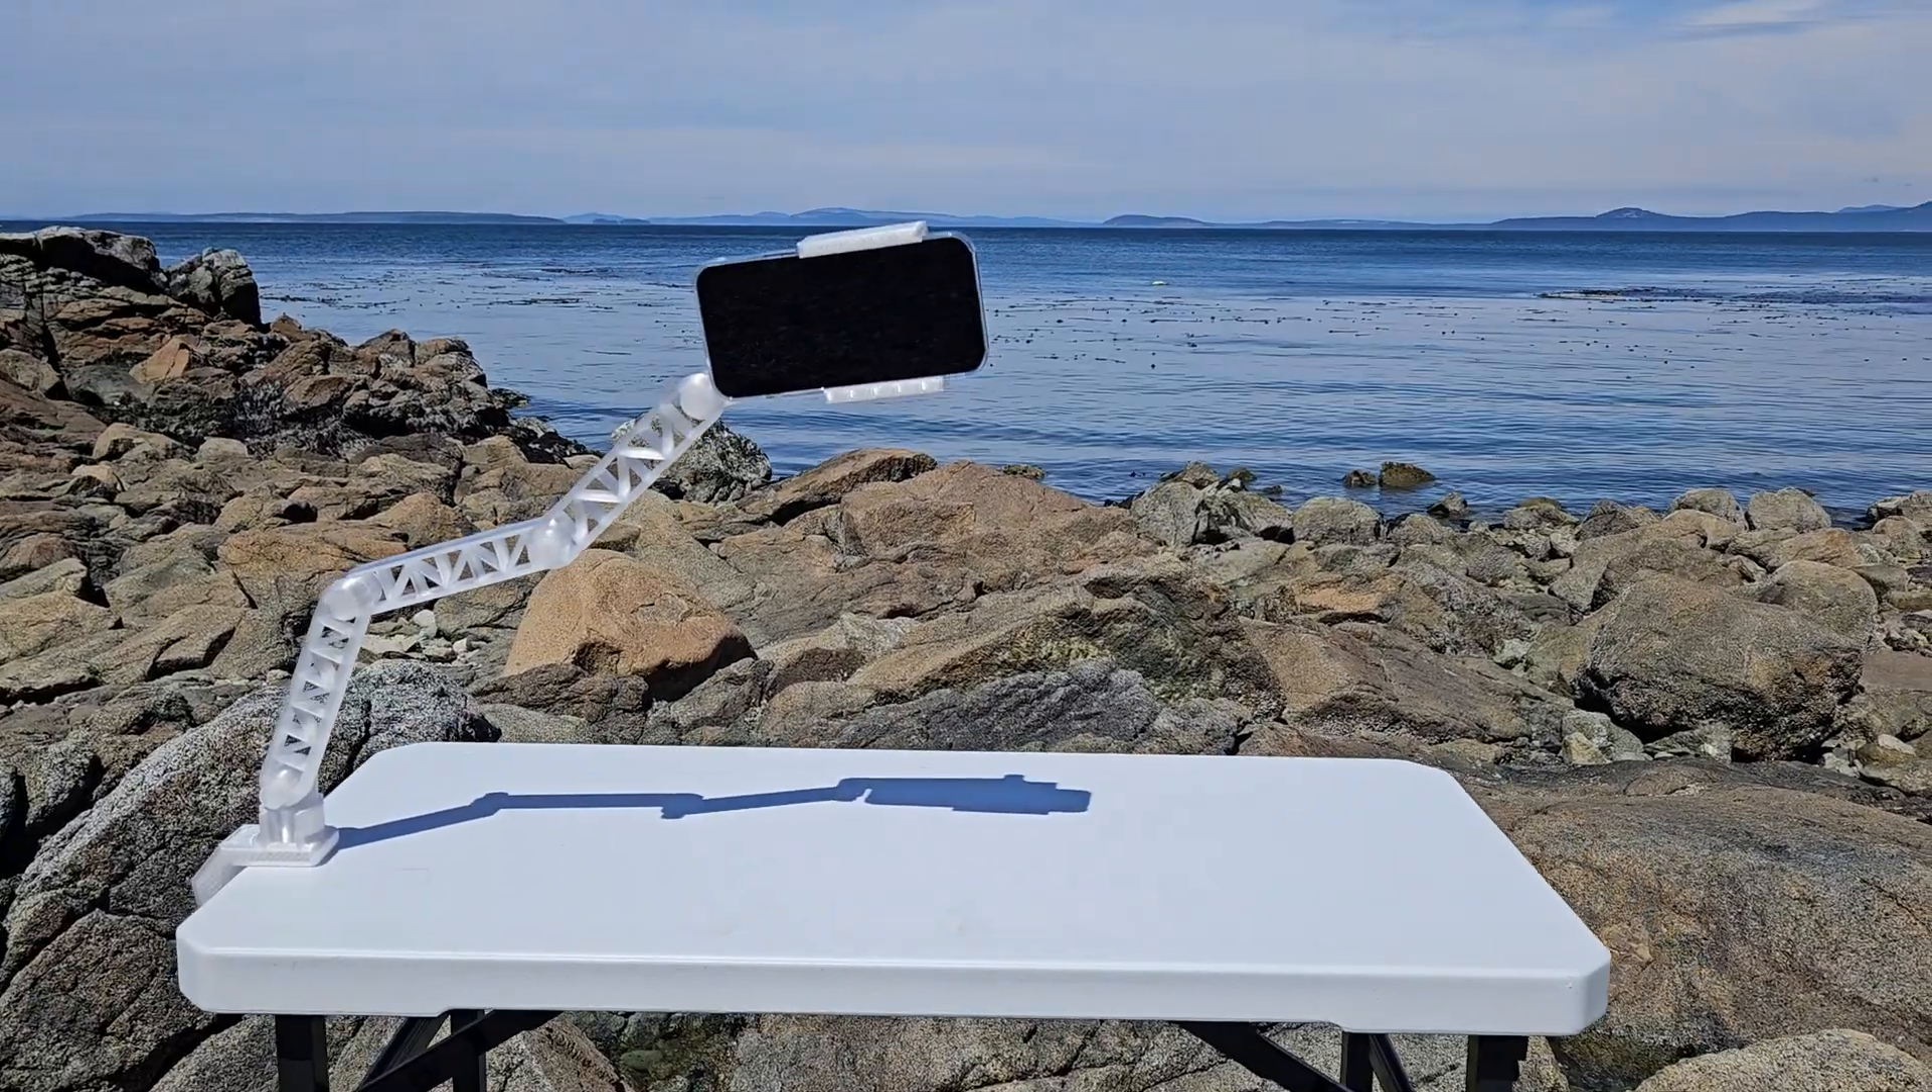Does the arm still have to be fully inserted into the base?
No.